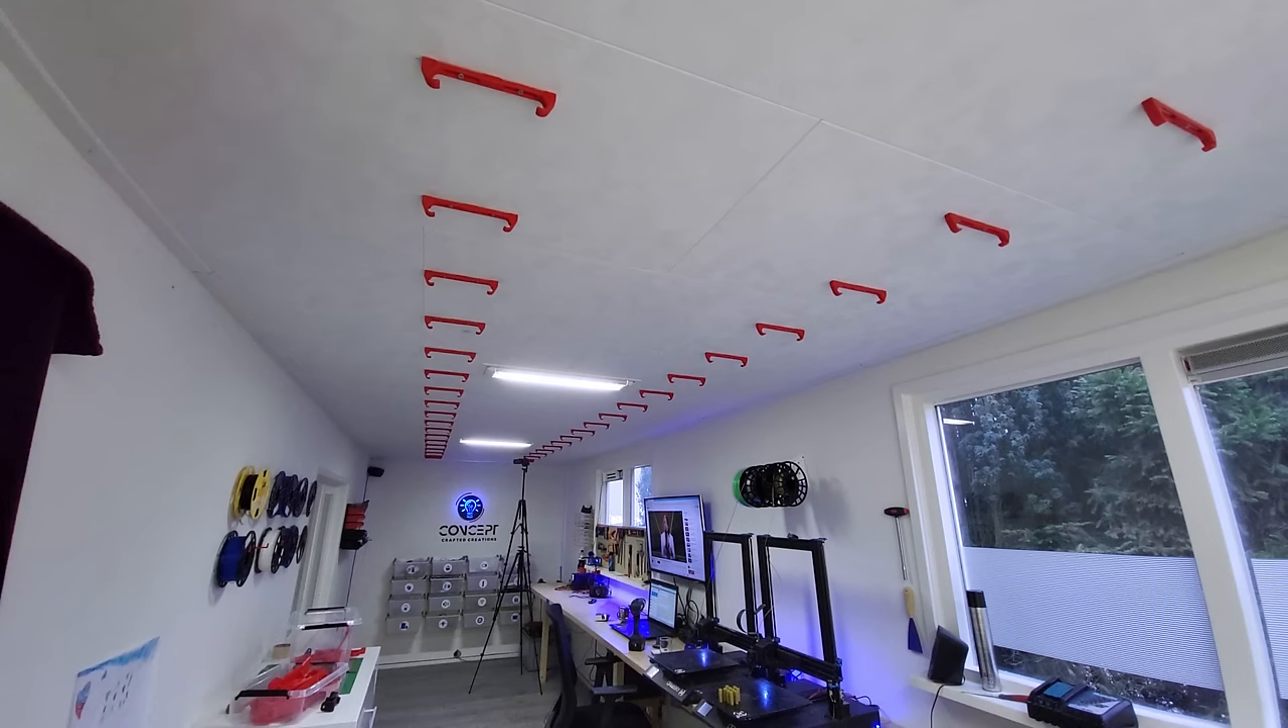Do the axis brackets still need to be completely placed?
No.